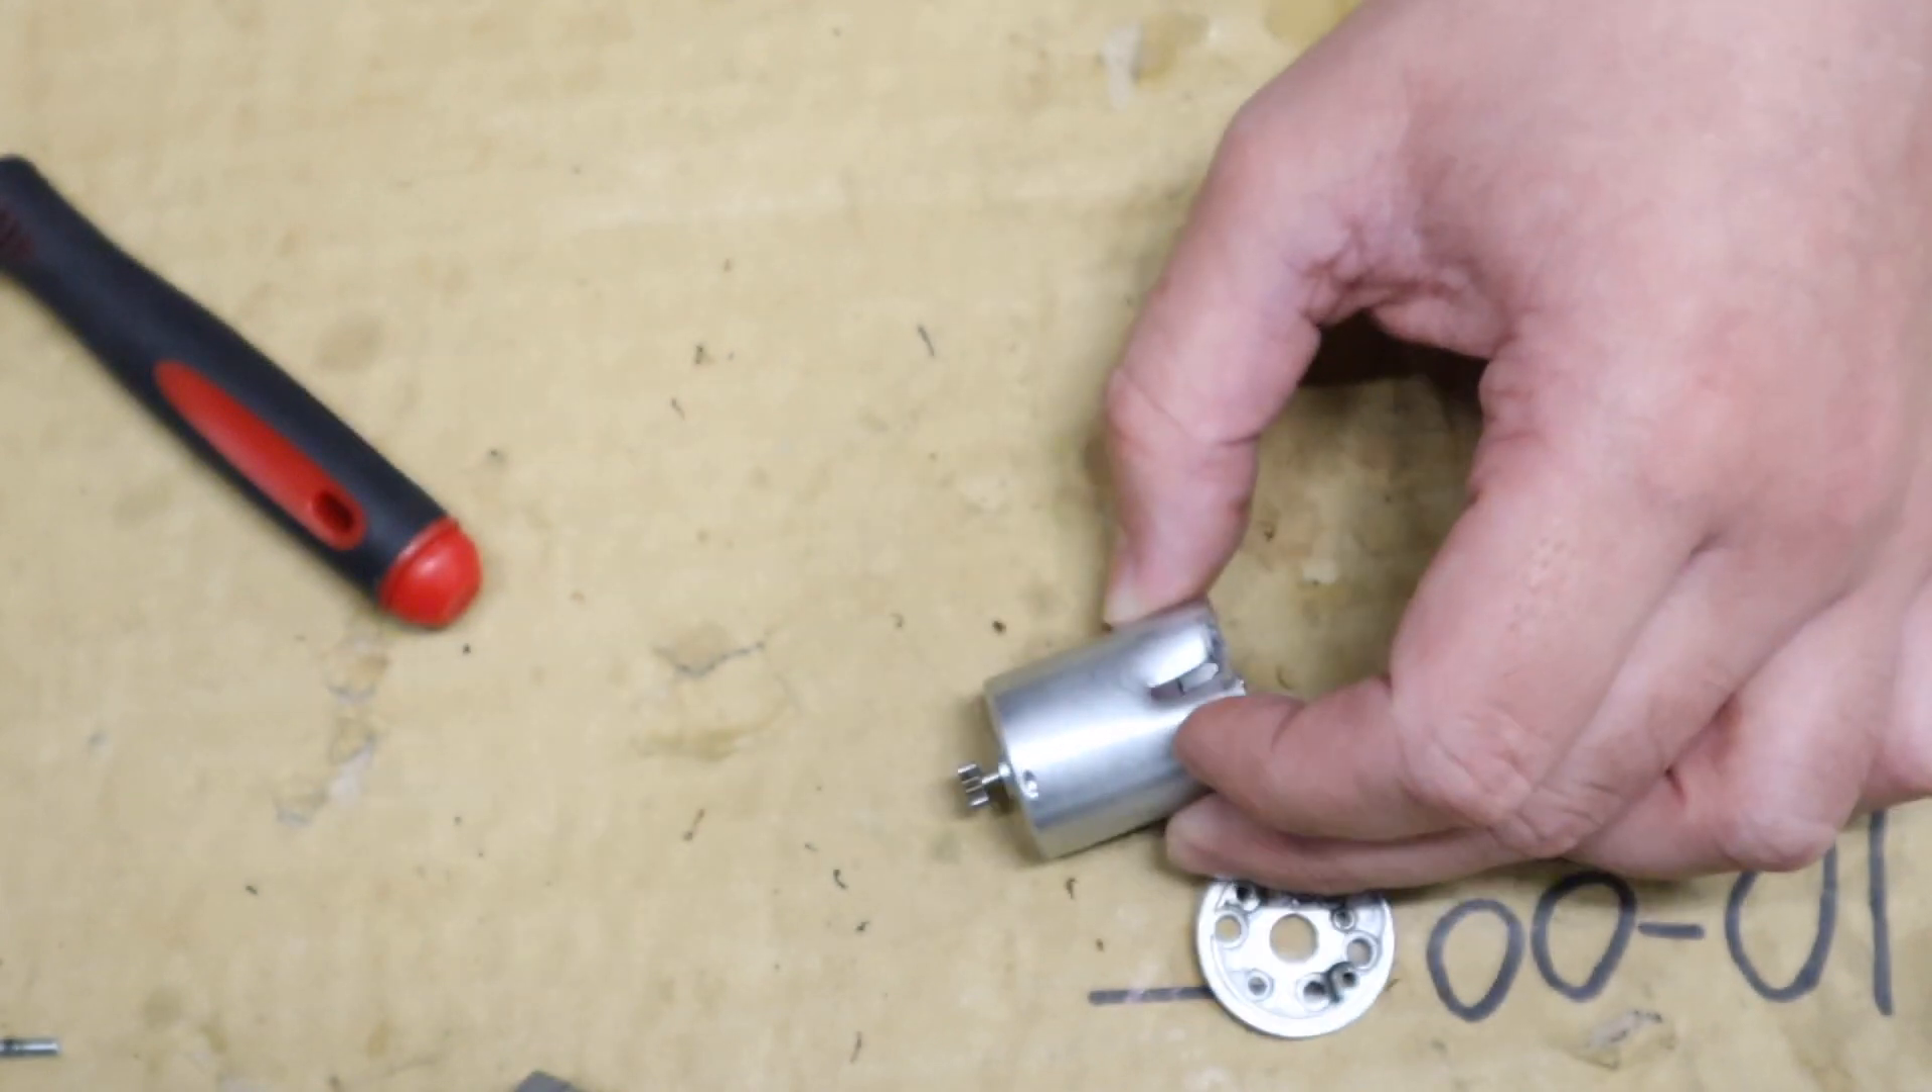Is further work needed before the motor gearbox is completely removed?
No.